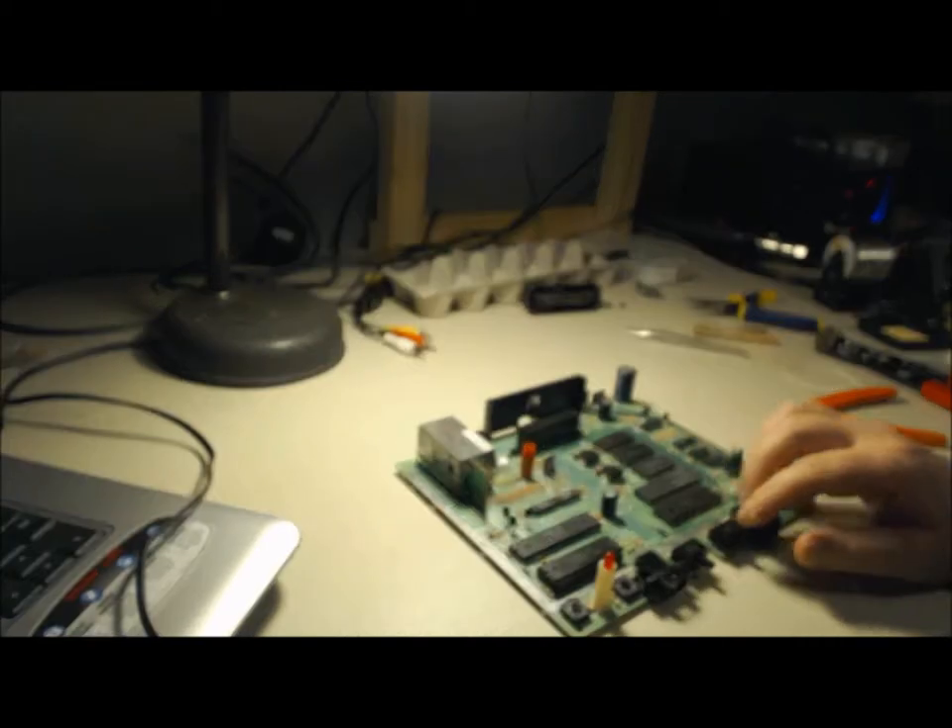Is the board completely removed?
Yes.